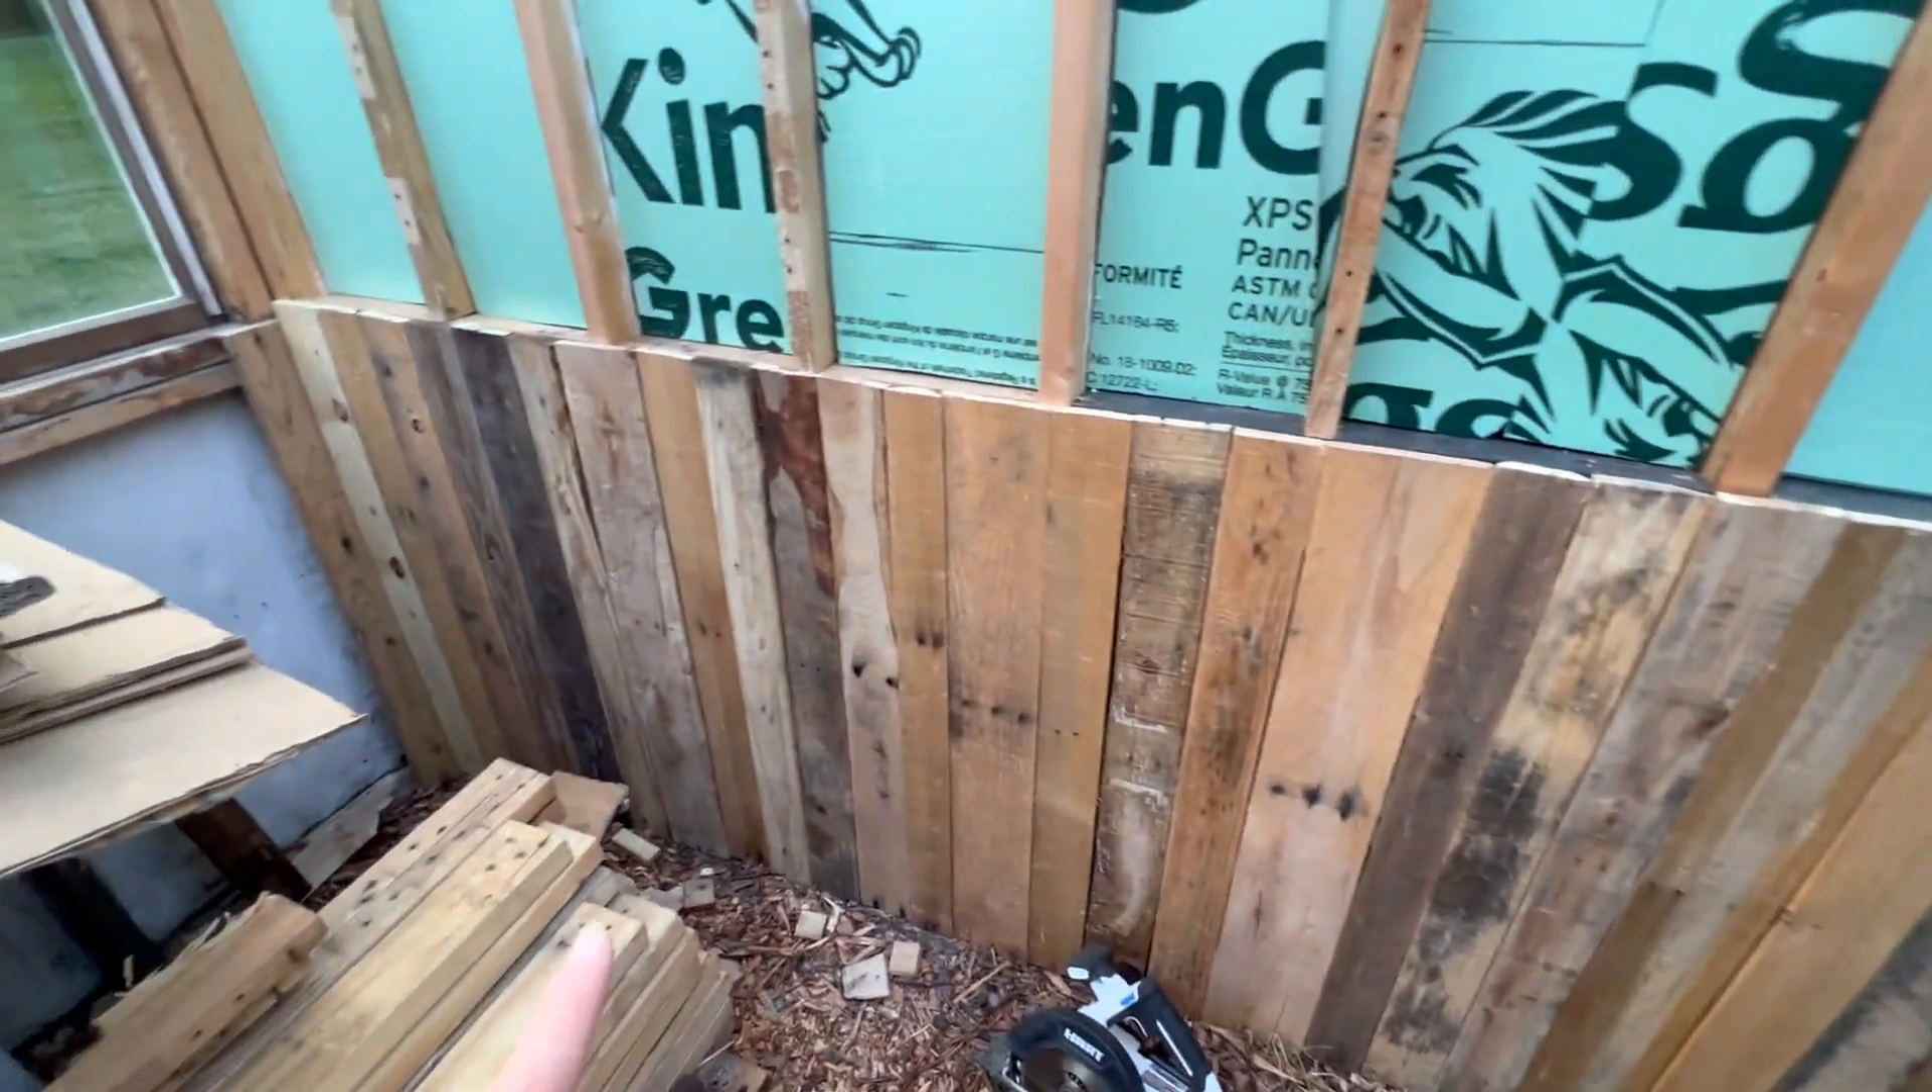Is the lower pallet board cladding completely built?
Yes.